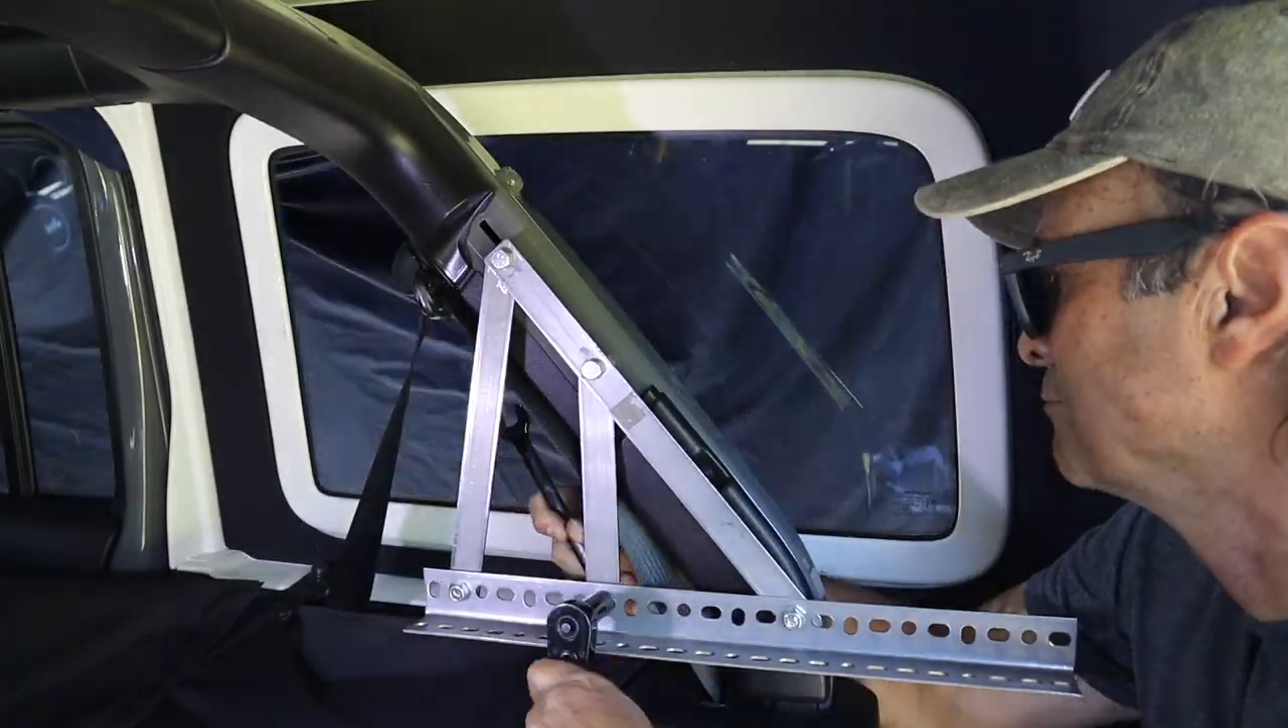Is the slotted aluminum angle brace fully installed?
No.